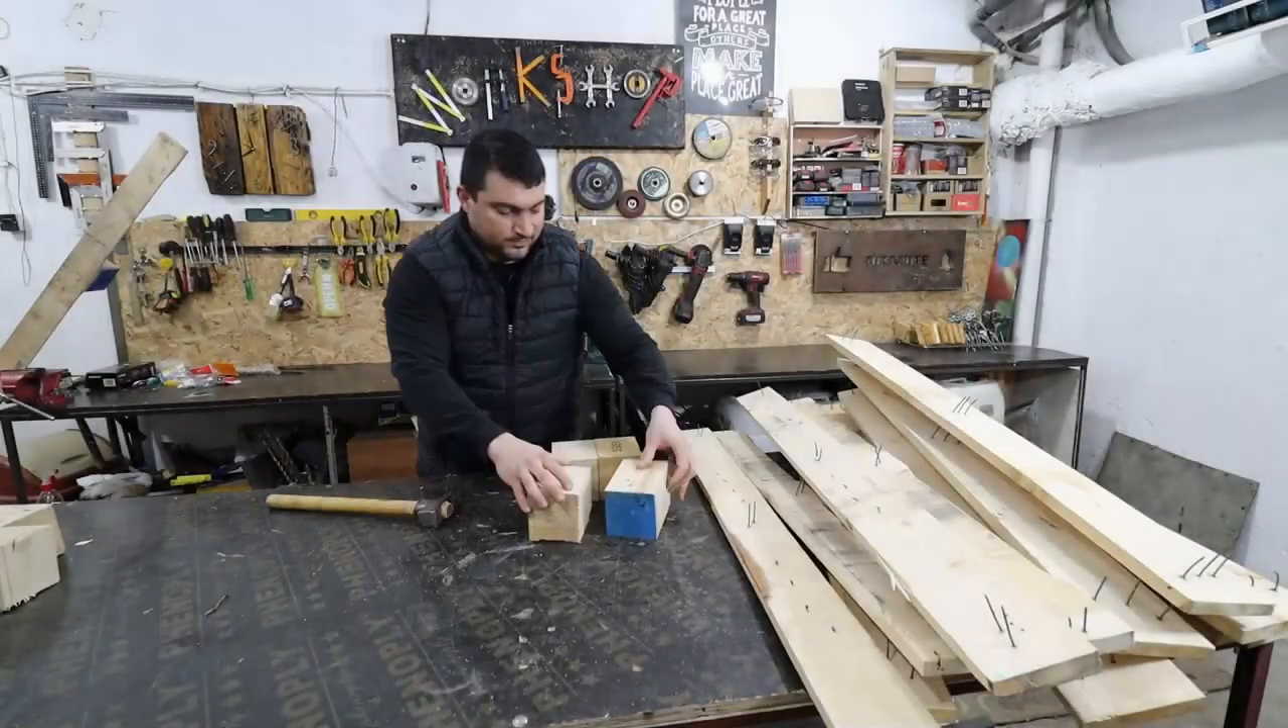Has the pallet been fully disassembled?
Yes.